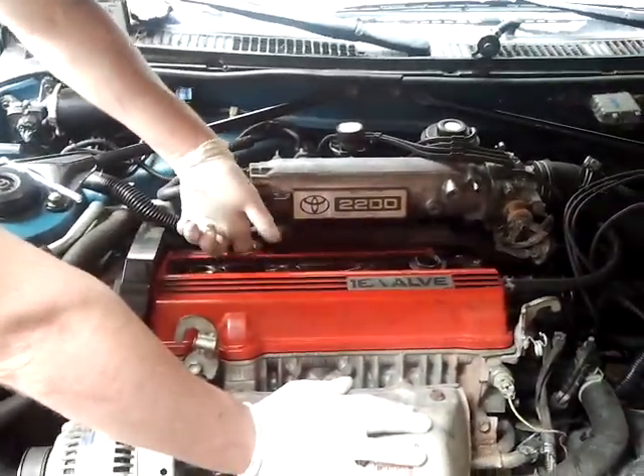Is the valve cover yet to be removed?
Yes.